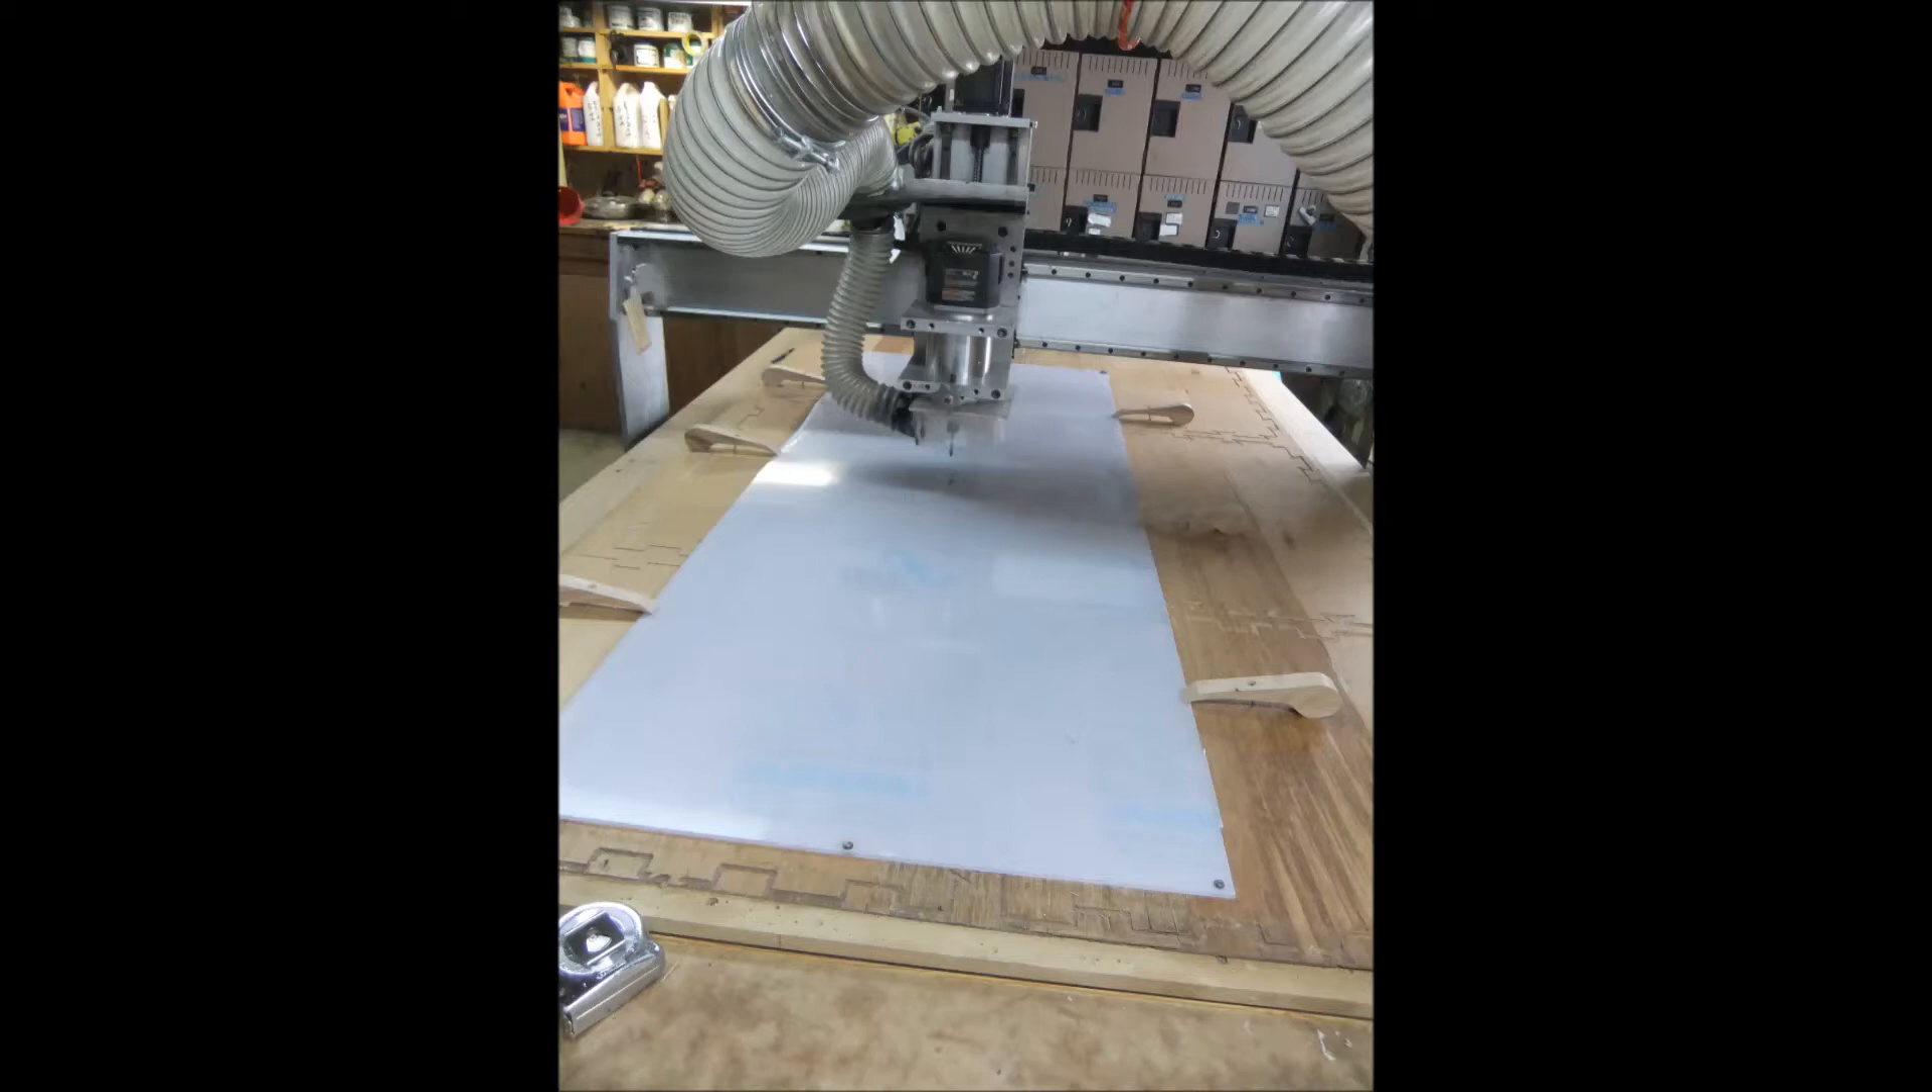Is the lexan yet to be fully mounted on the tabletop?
No.